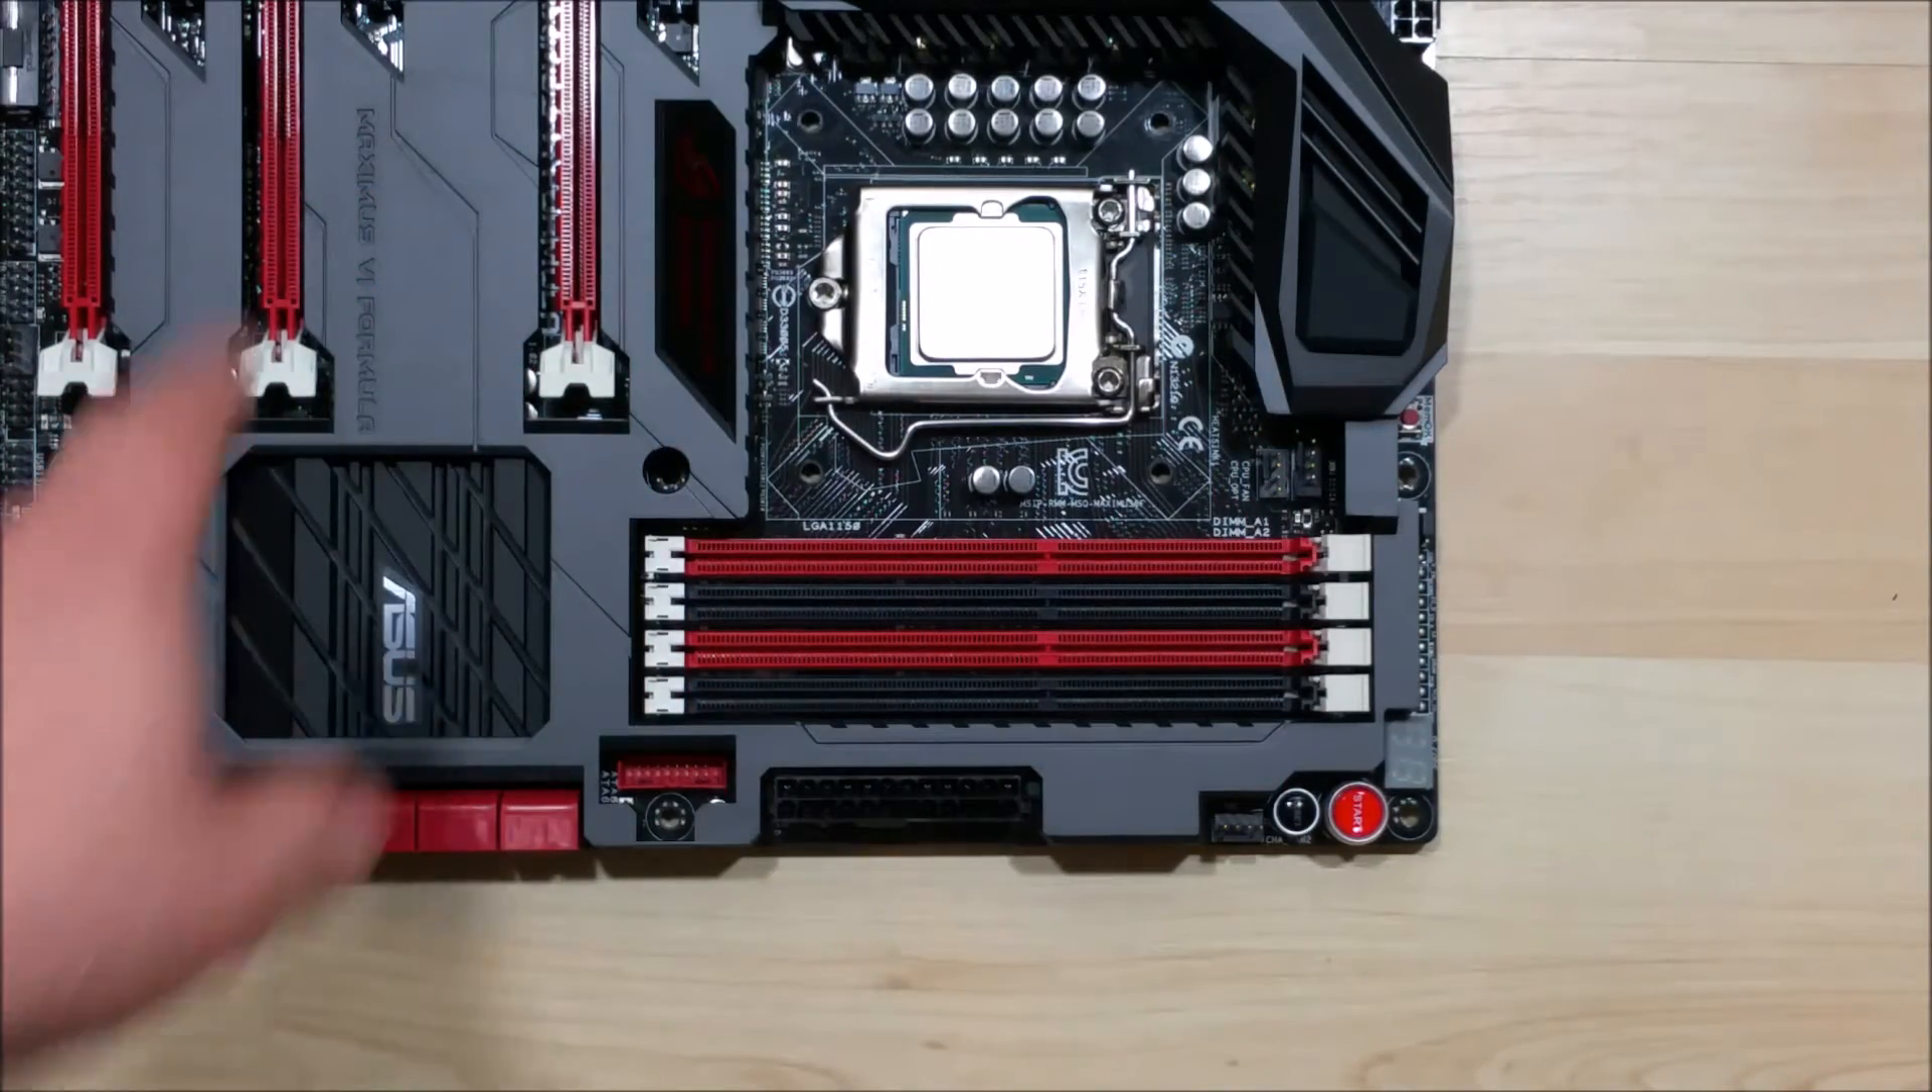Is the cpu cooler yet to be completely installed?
Yes.